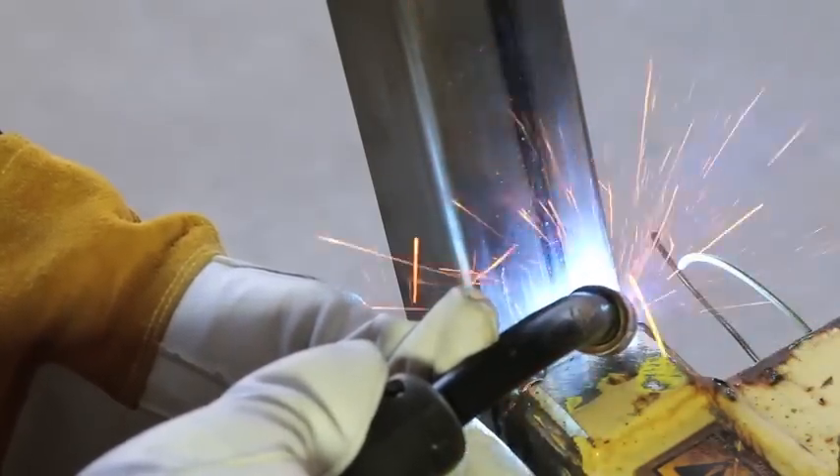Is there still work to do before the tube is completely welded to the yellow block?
Yes.